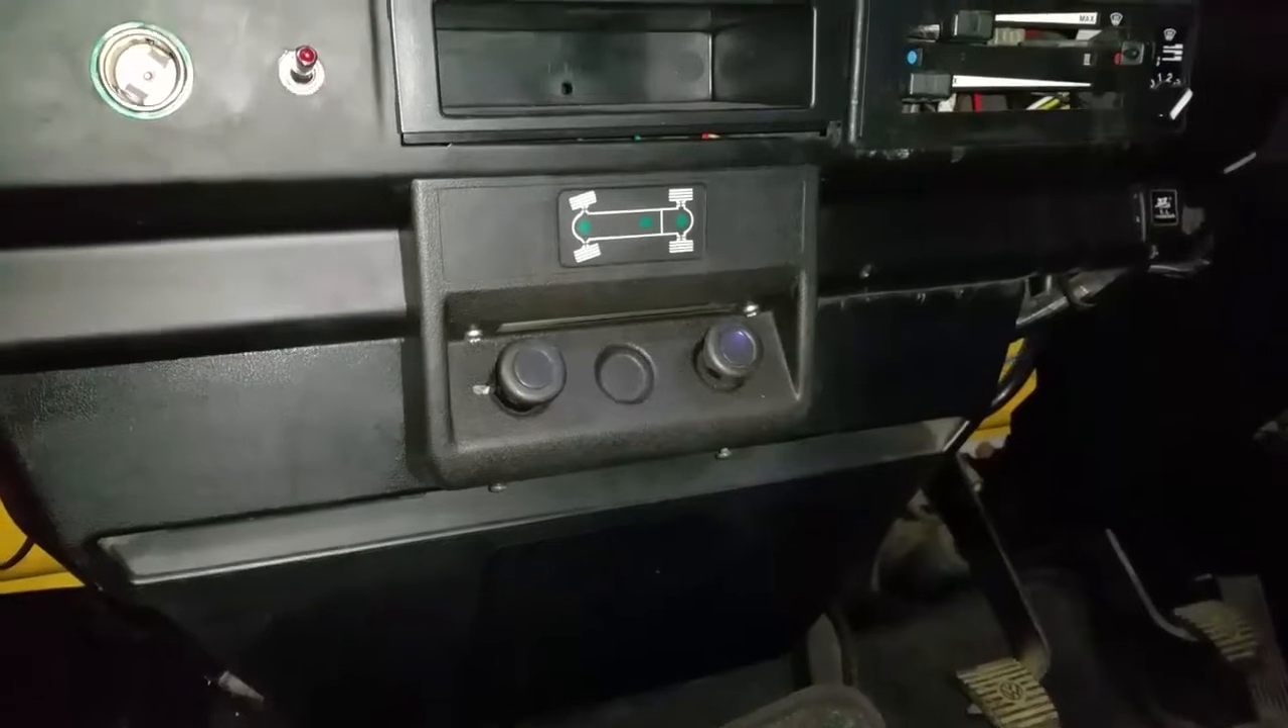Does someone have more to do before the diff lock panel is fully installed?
No.